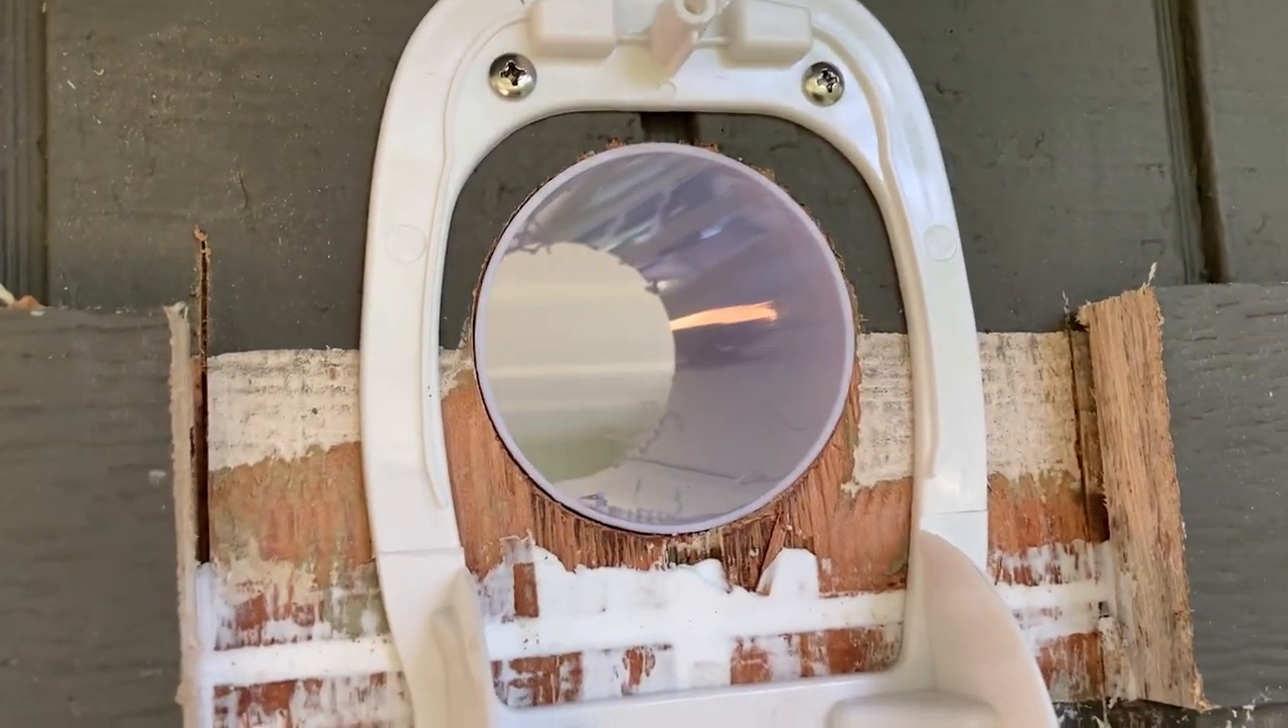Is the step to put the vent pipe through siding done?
Yes.